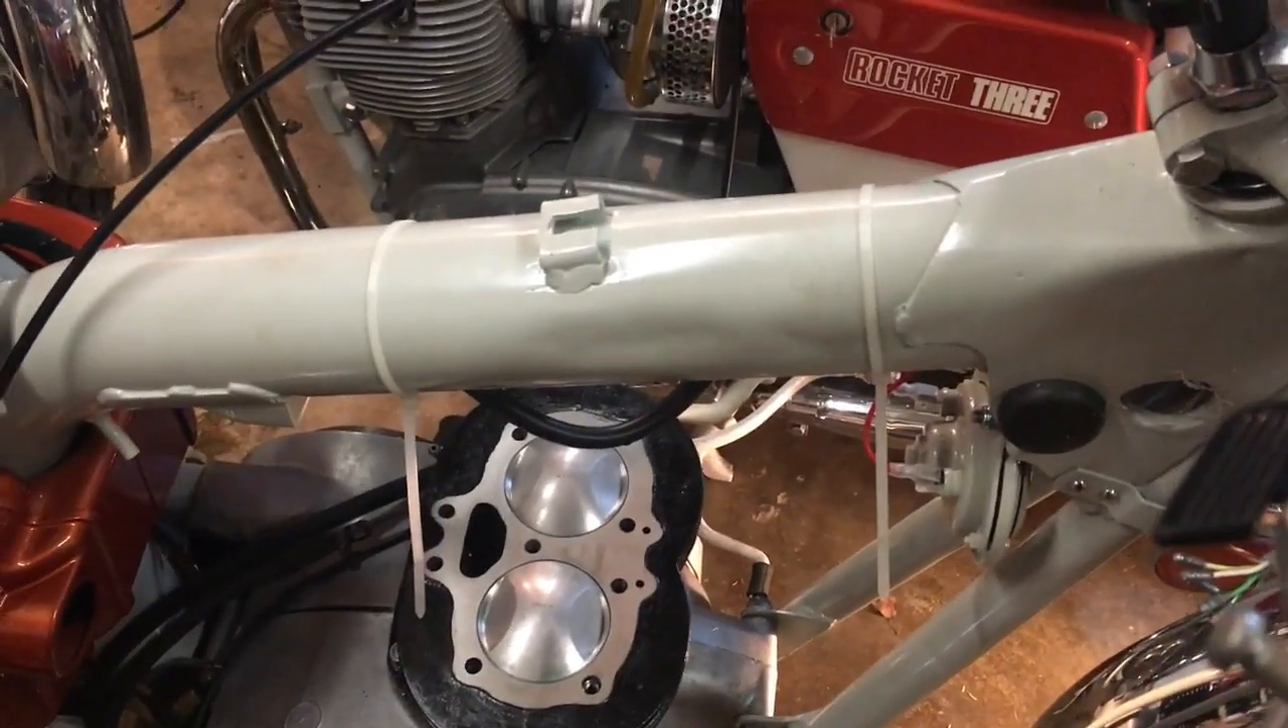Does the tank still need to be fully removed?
No.